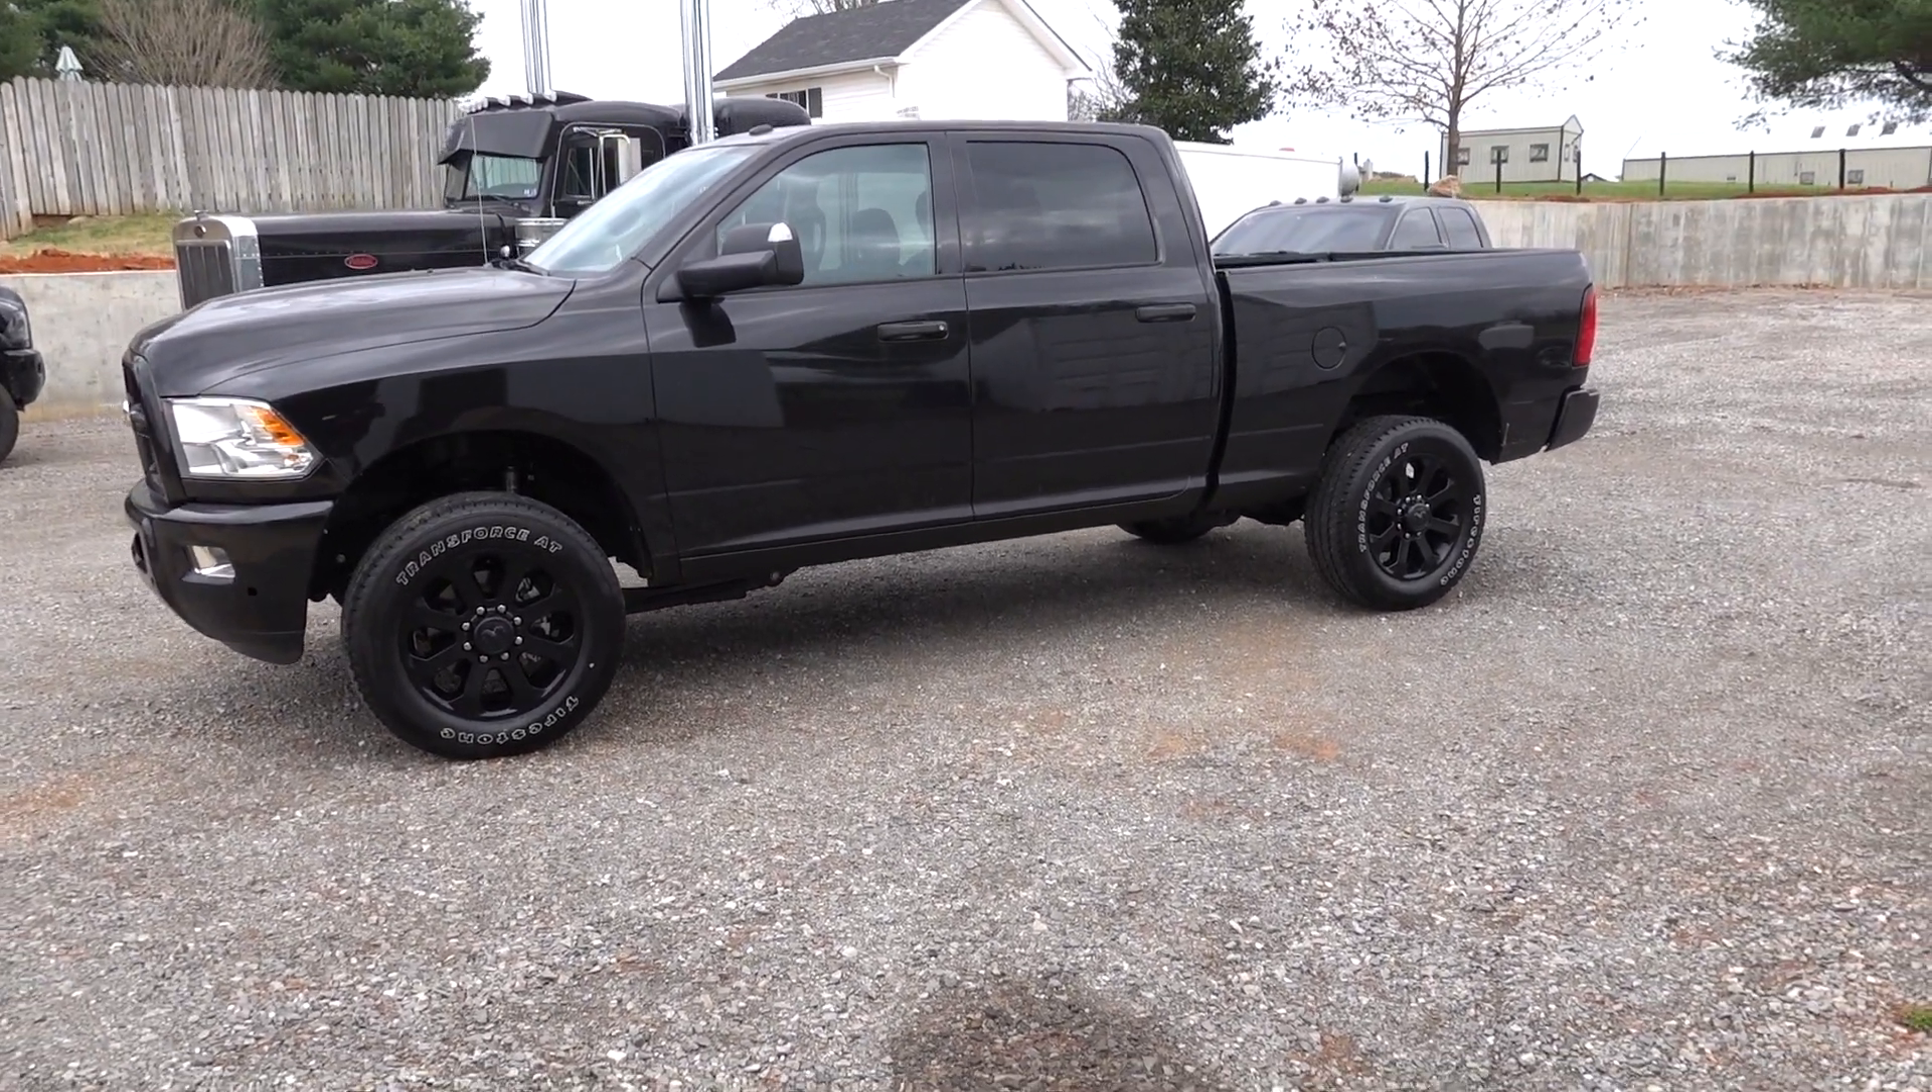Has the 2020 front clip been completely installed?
No.